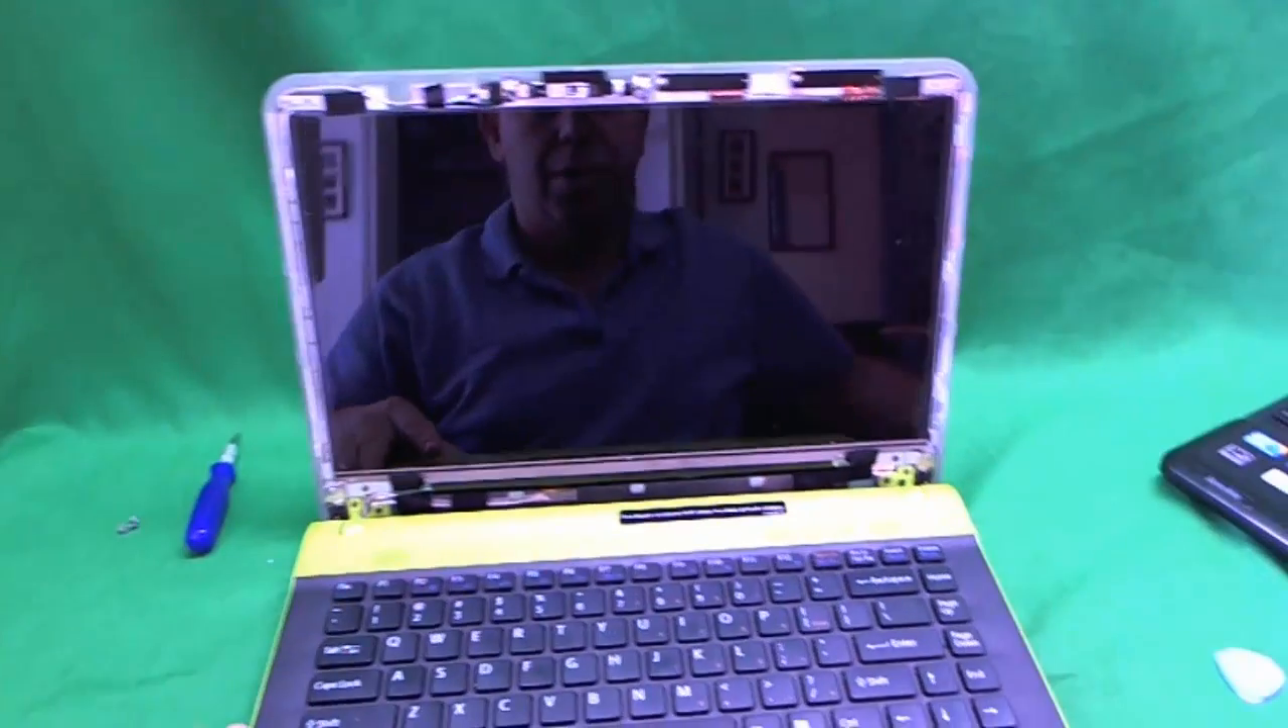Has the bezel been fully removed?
Yes.